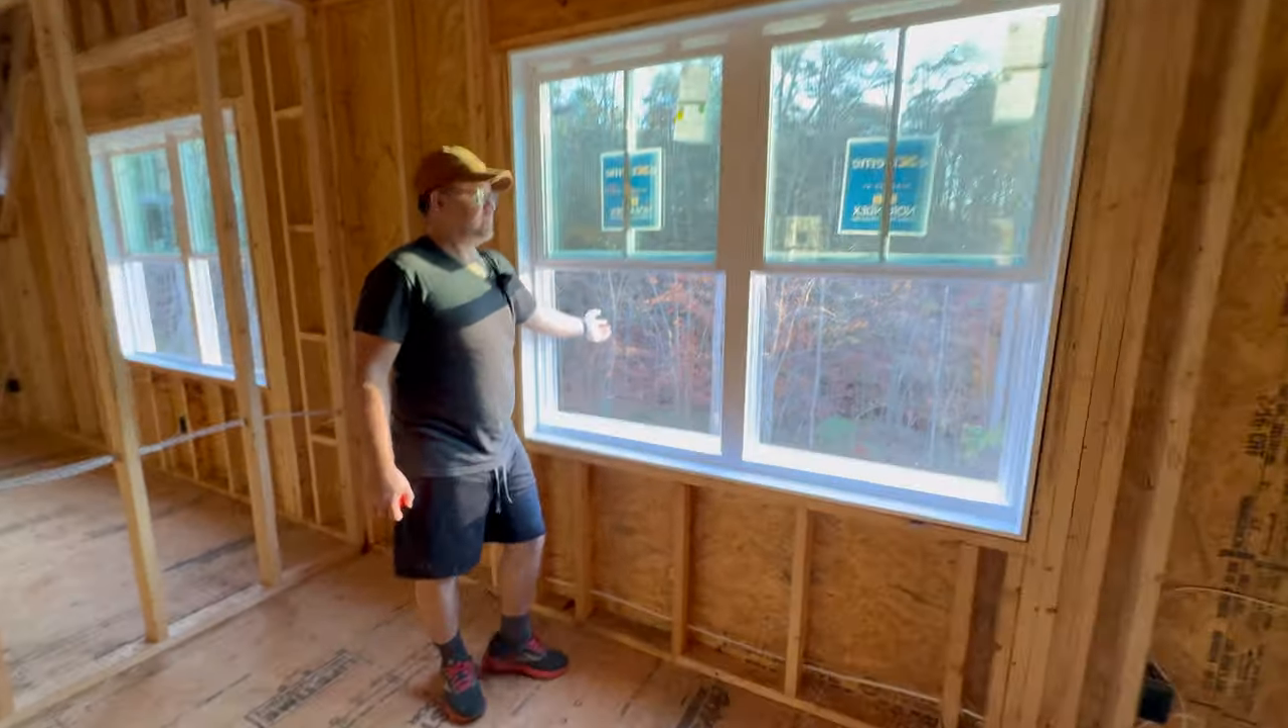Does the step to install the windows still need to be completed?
No.